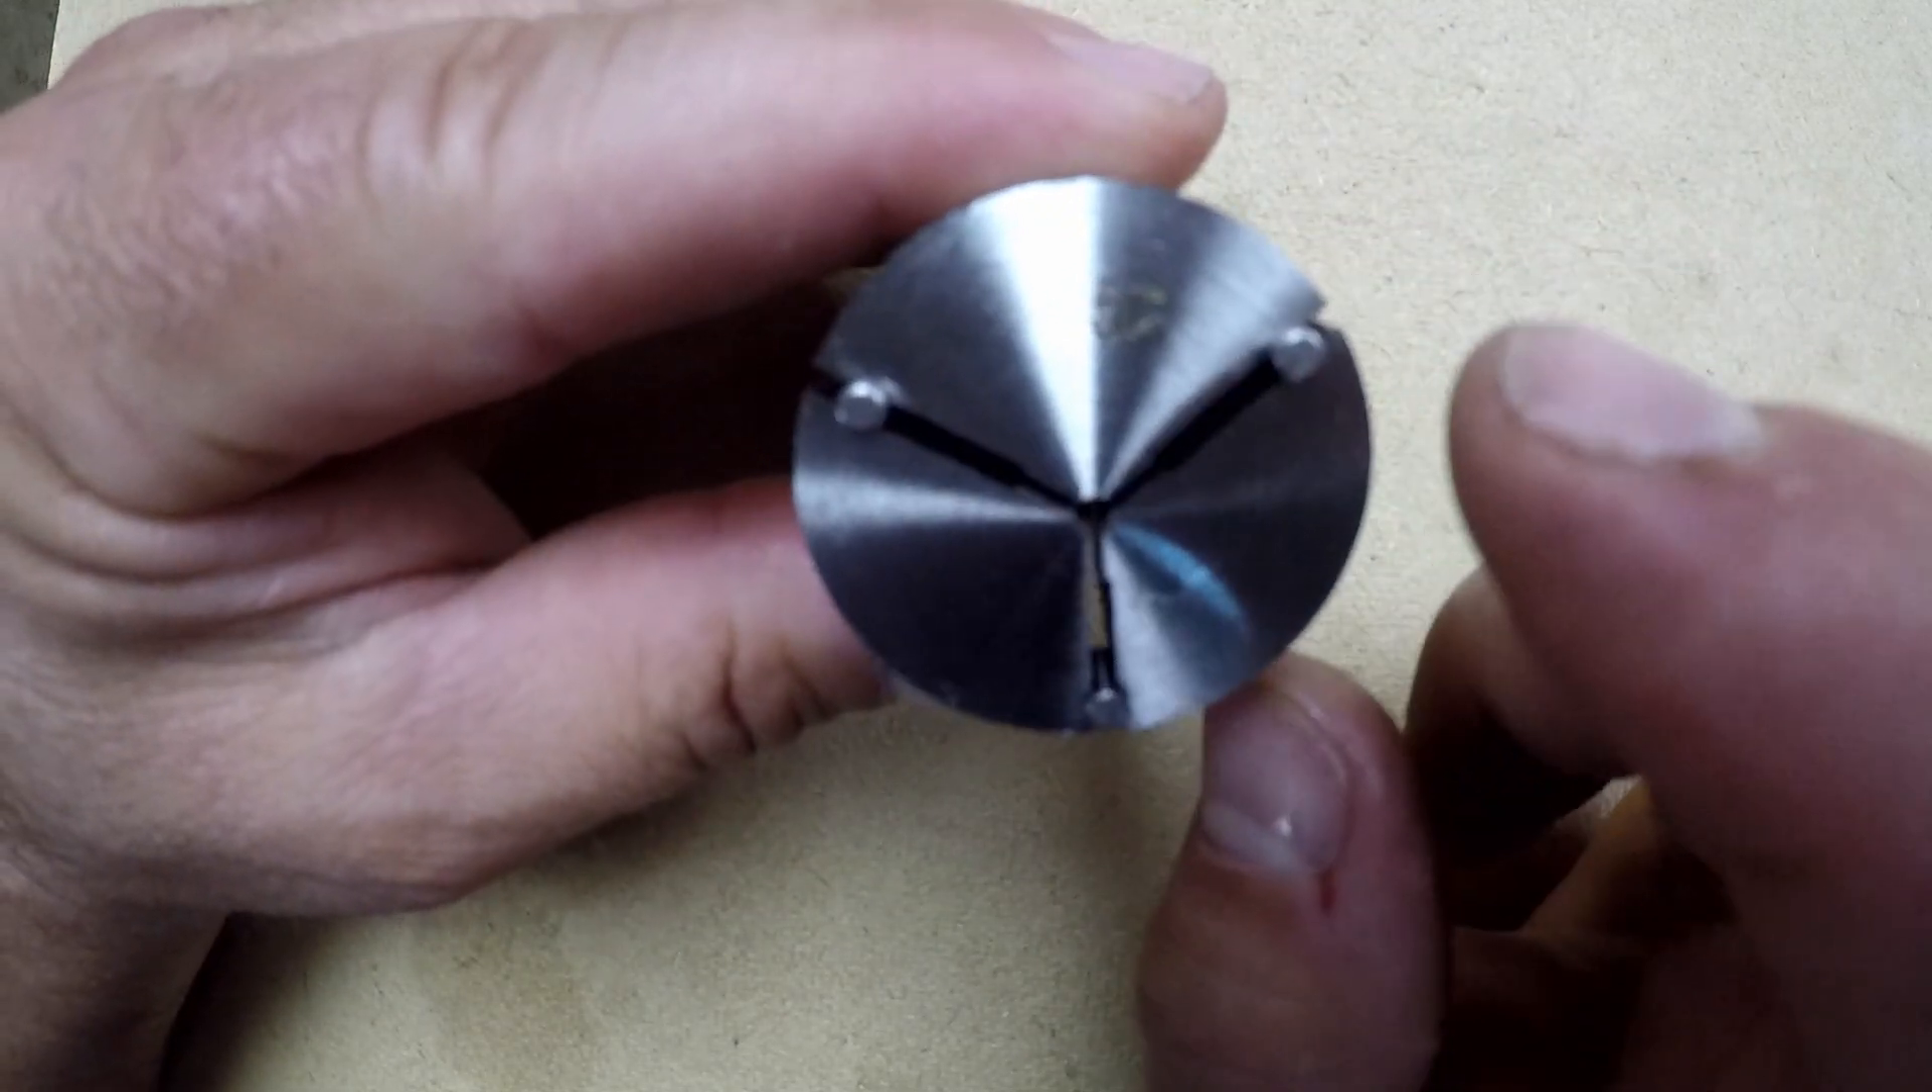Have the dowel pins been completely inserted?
Yes.